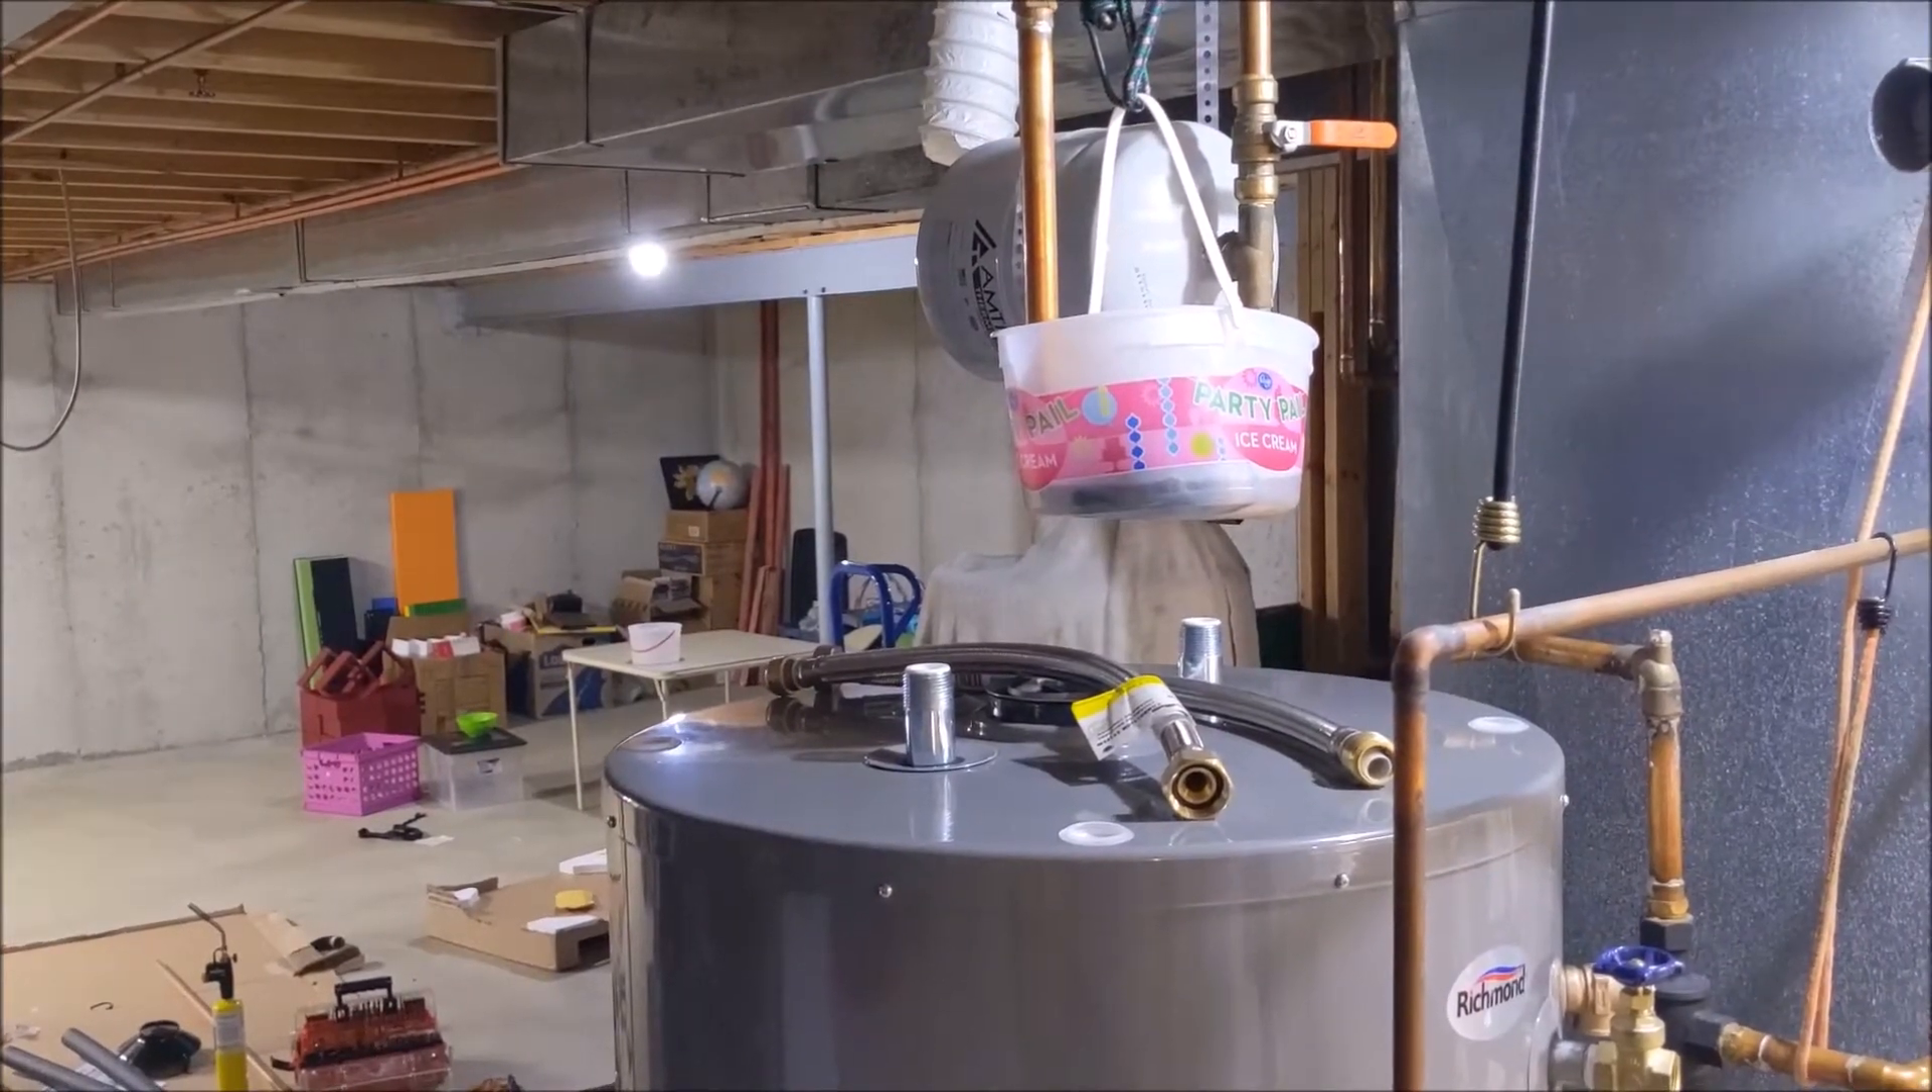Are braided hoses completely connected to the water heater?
No.